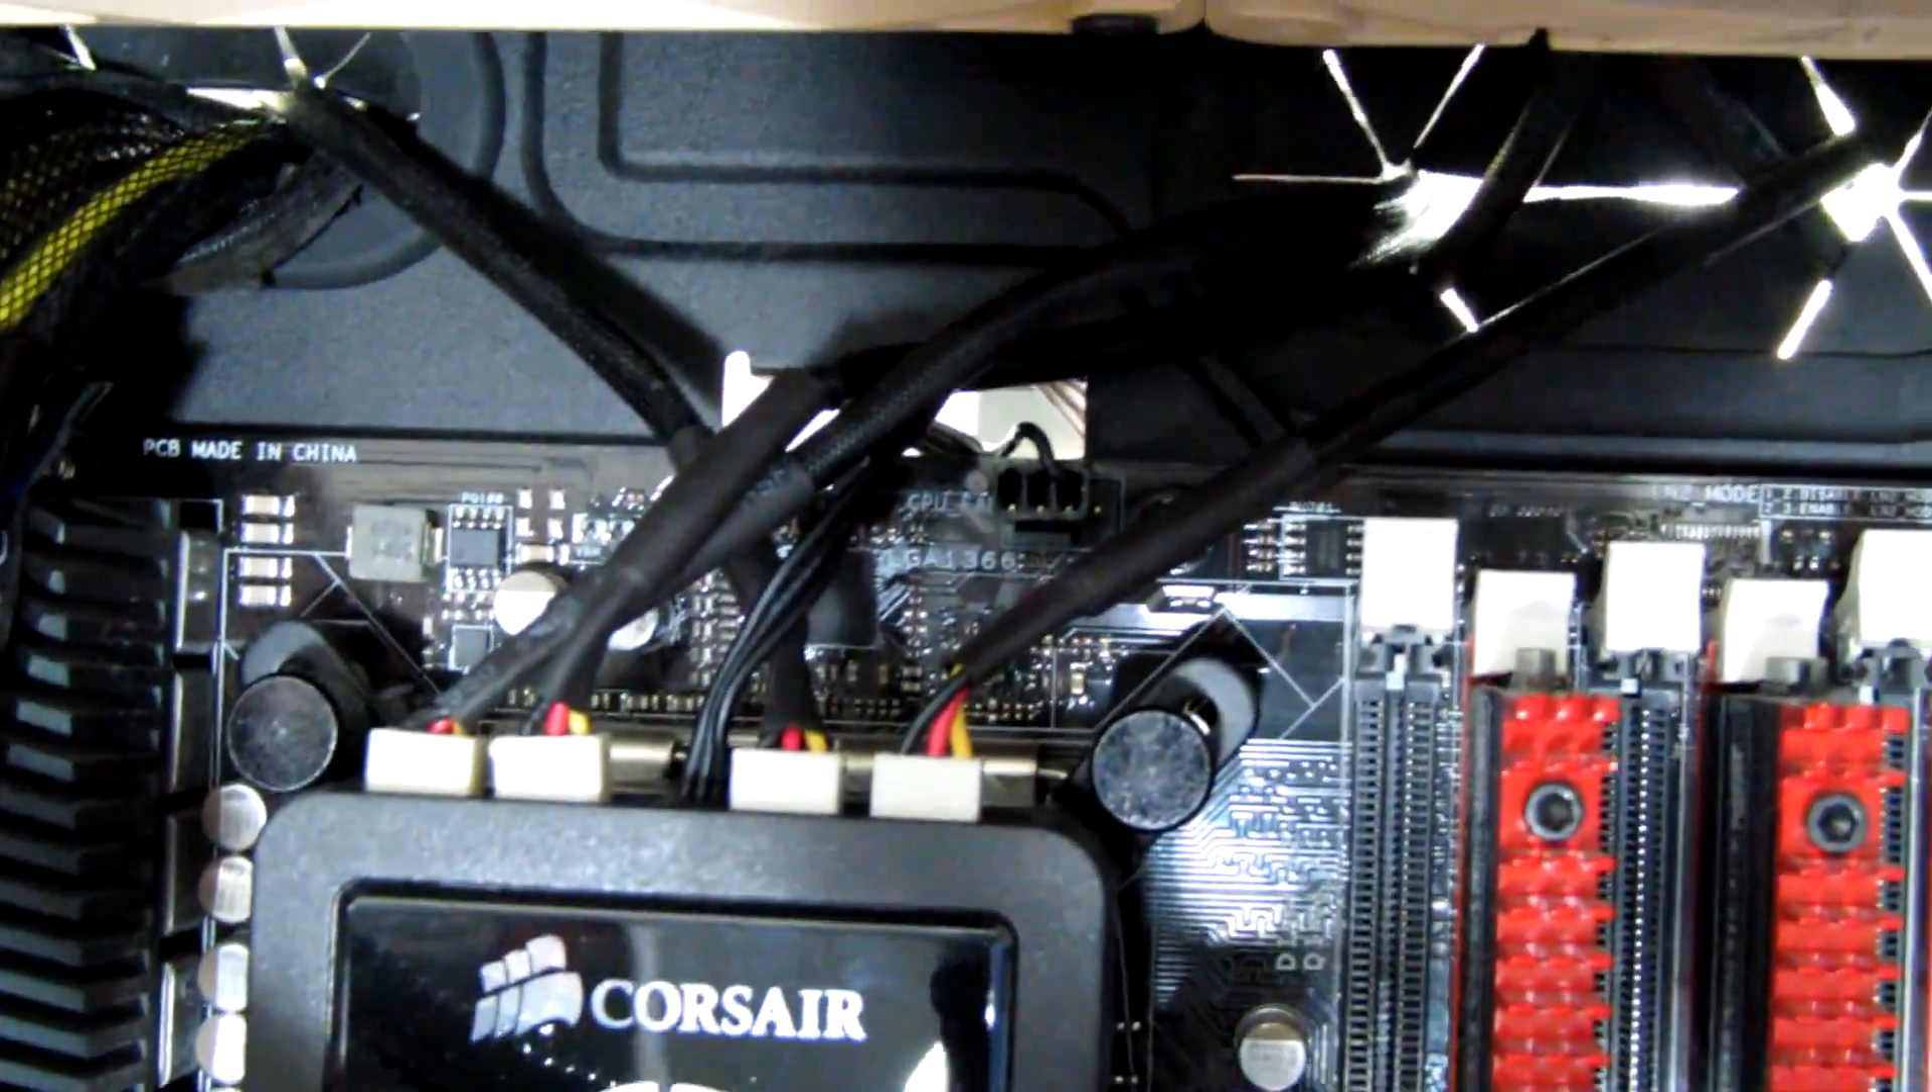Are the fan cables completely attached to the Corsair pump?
Yes.